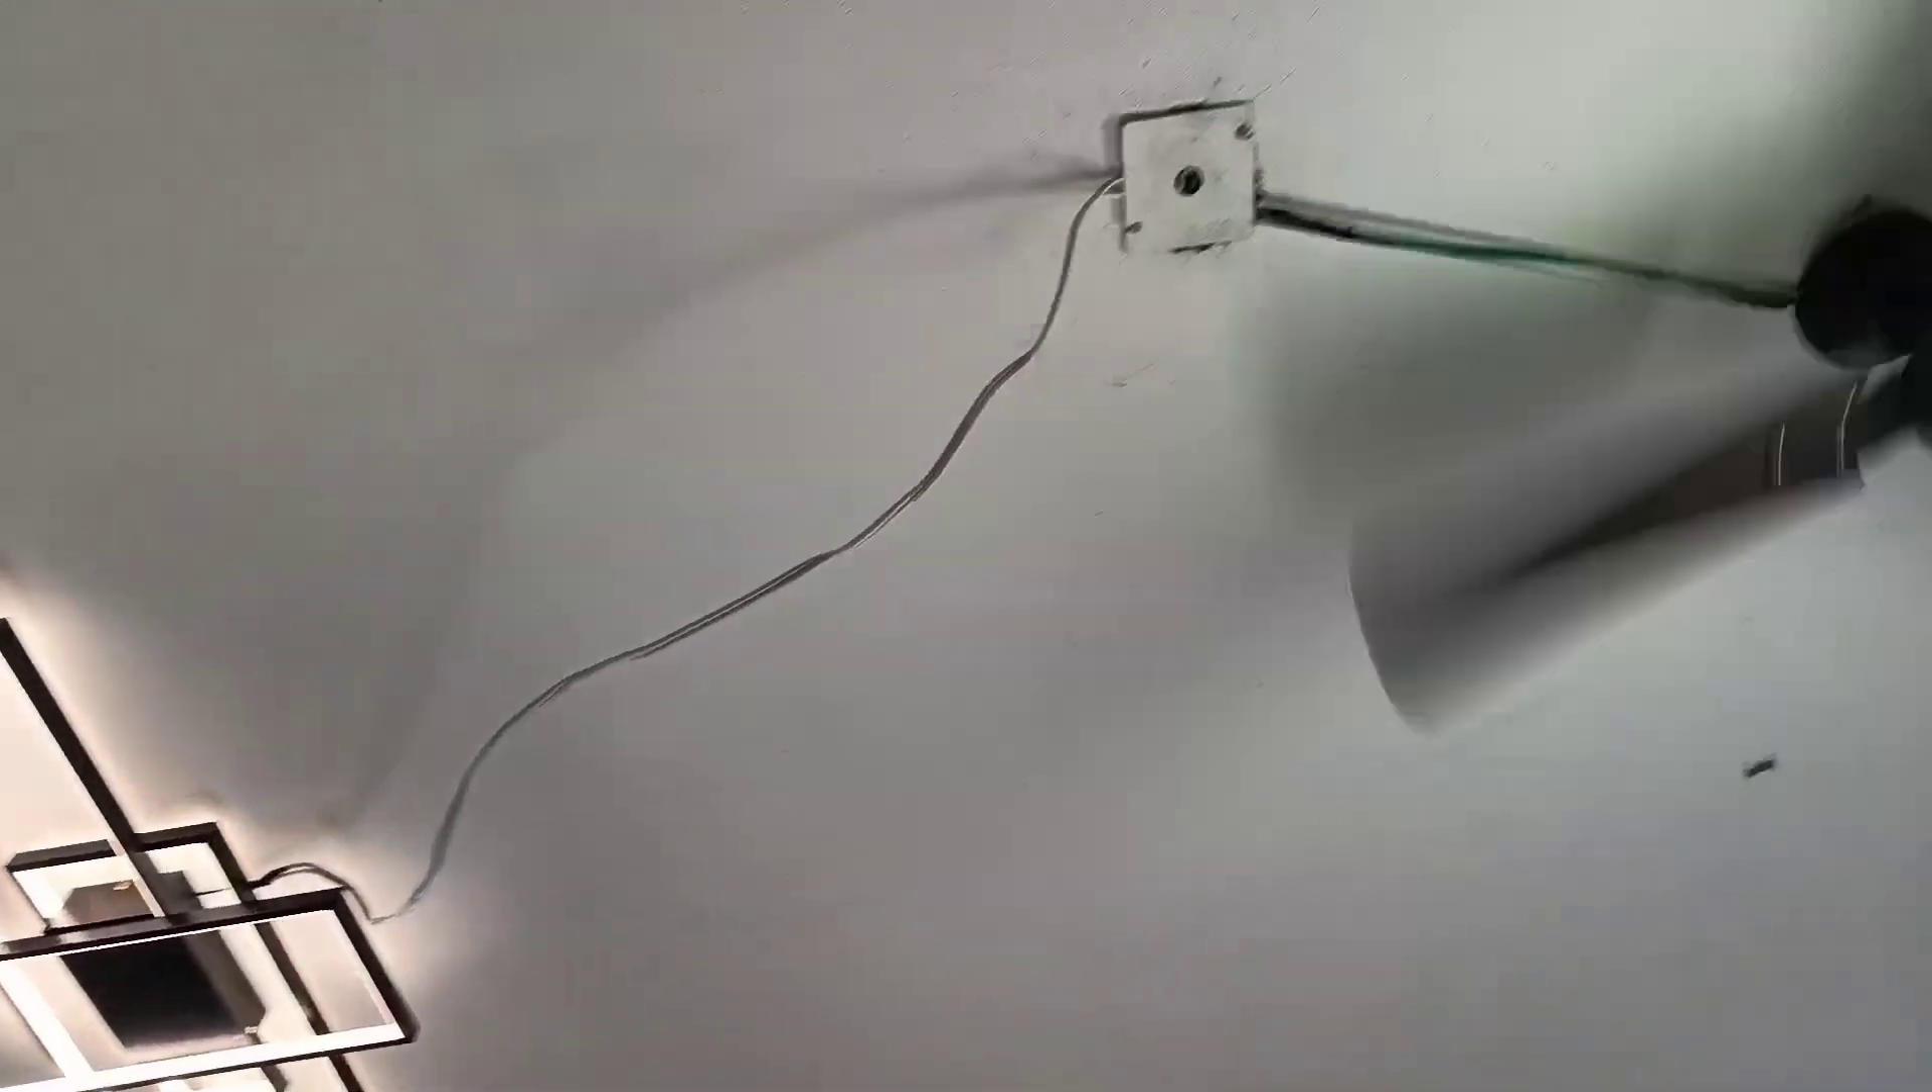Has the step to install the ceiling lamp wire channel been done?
No.